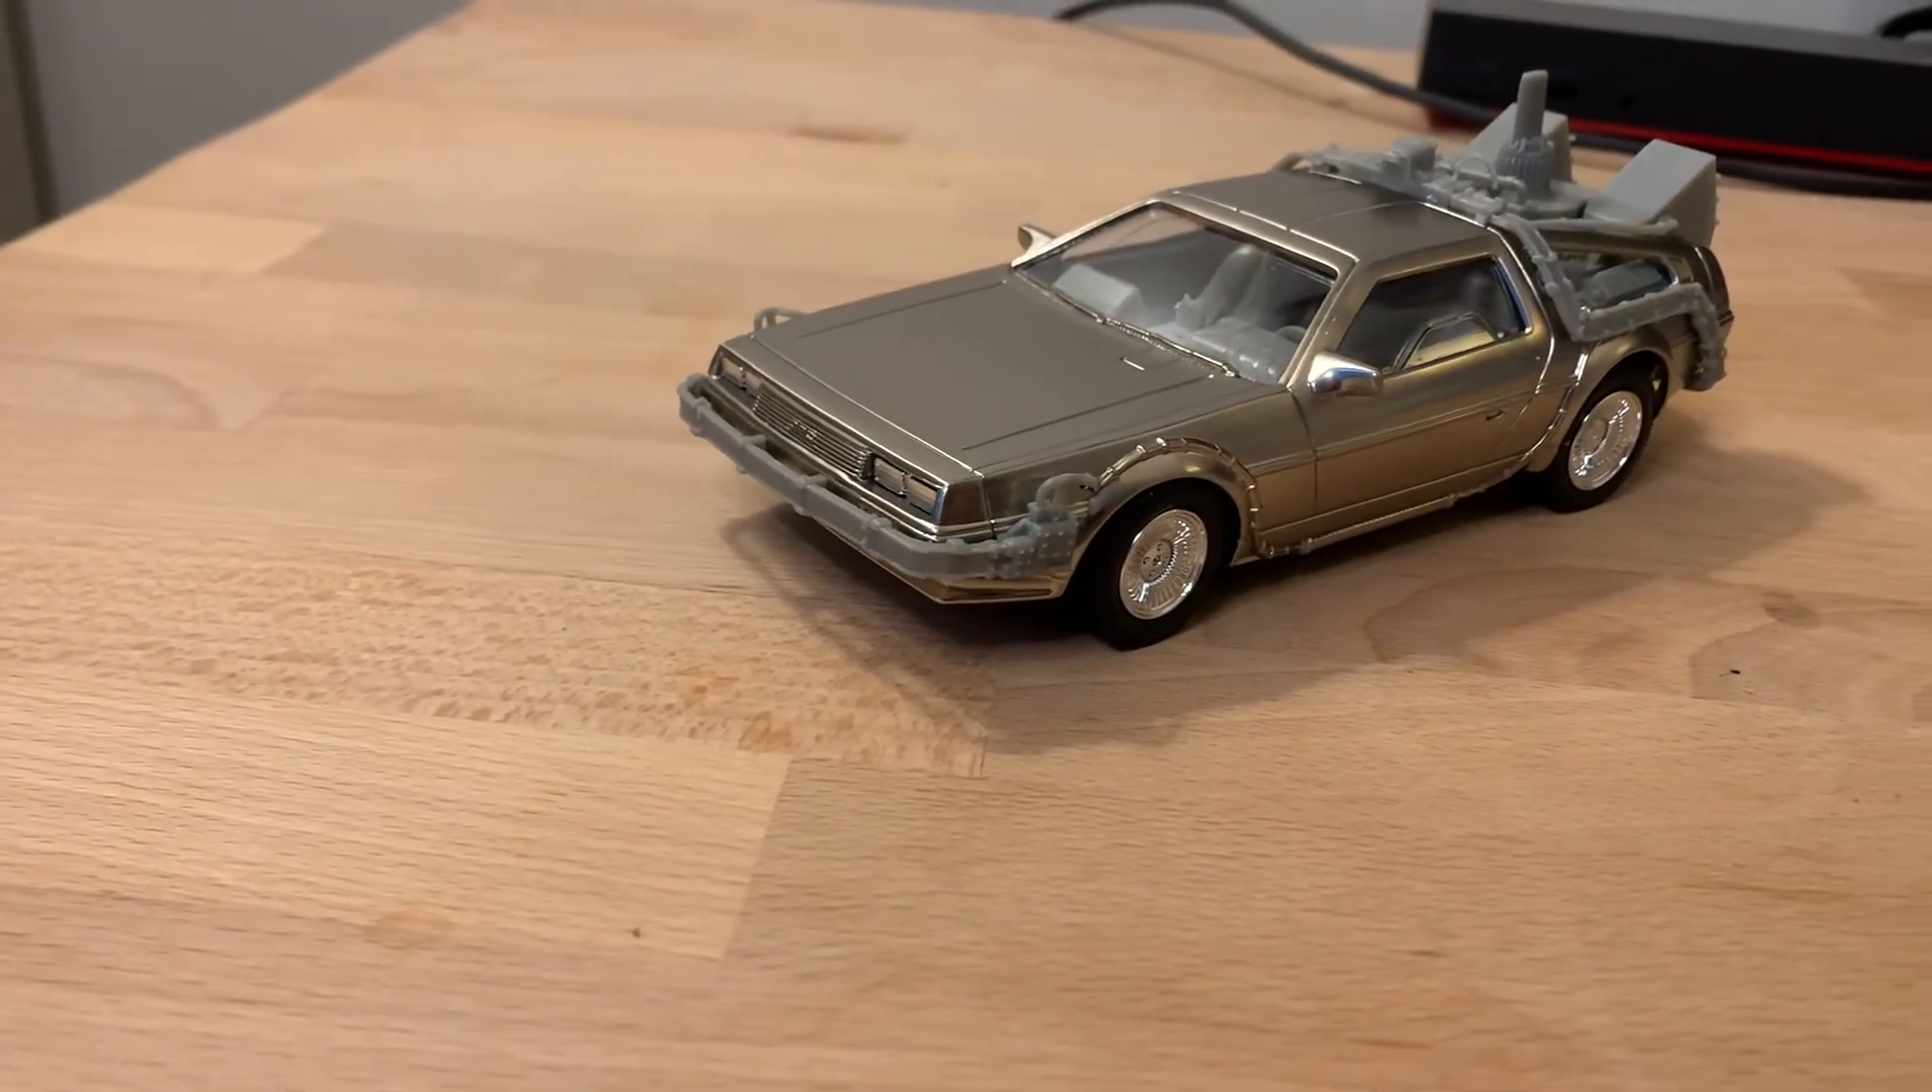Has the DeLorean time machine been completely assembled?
Yes.